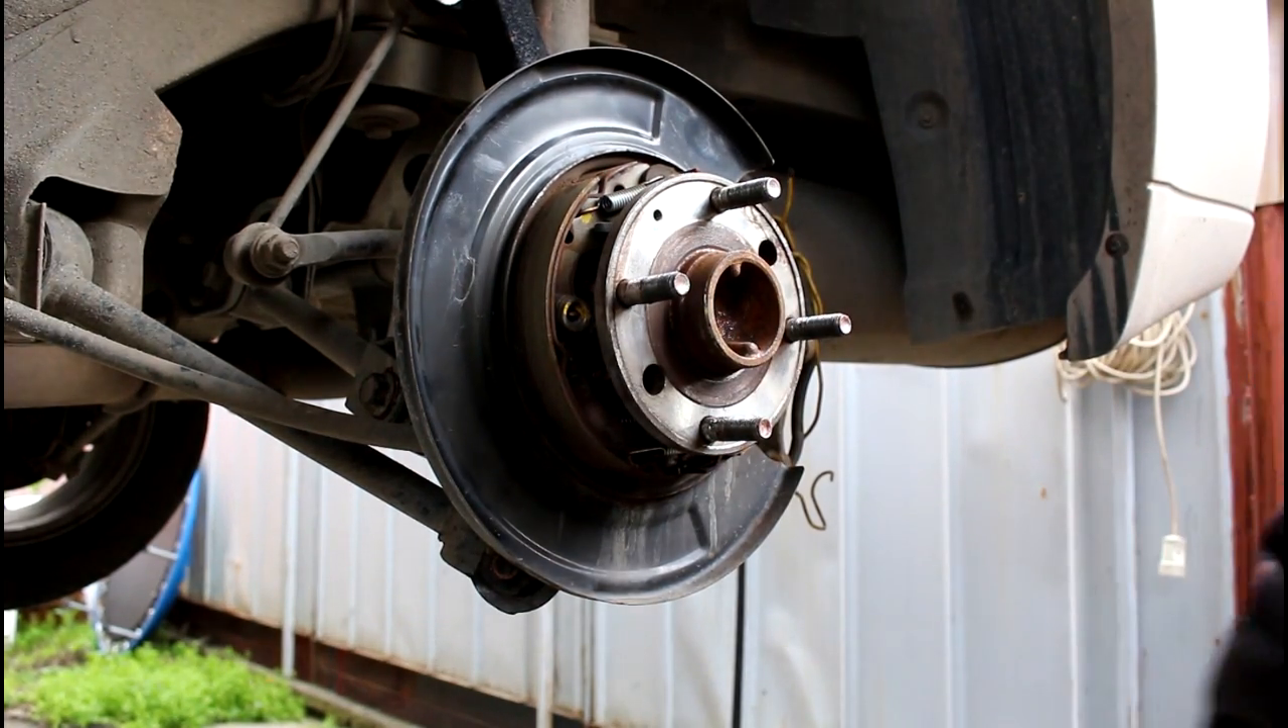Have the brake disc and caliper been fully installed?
No.